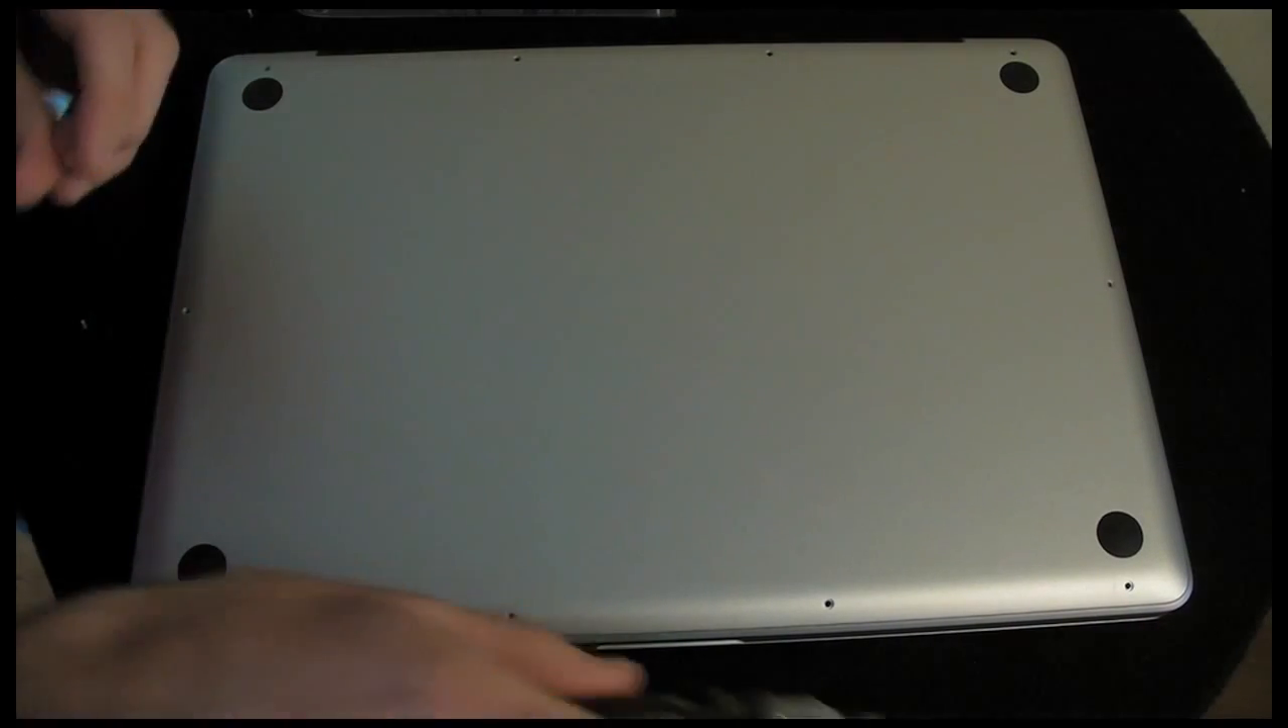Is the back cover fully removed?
No.